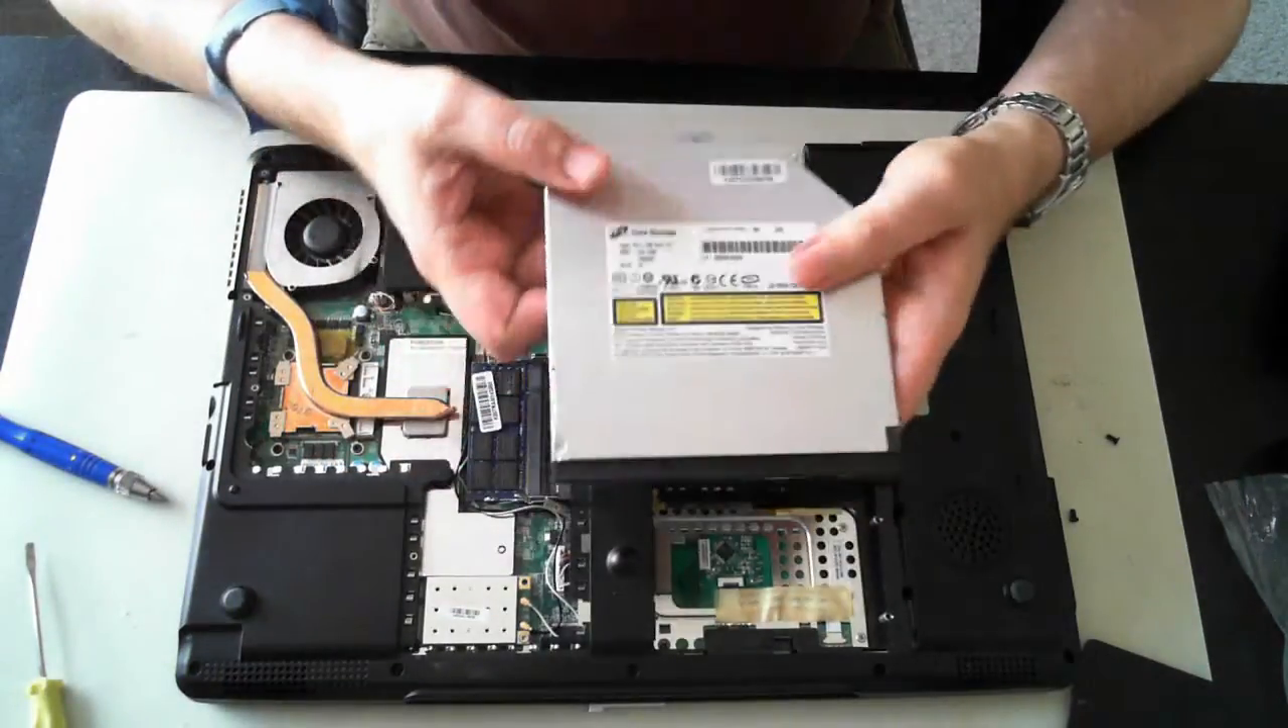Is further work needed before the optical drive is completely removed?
No.